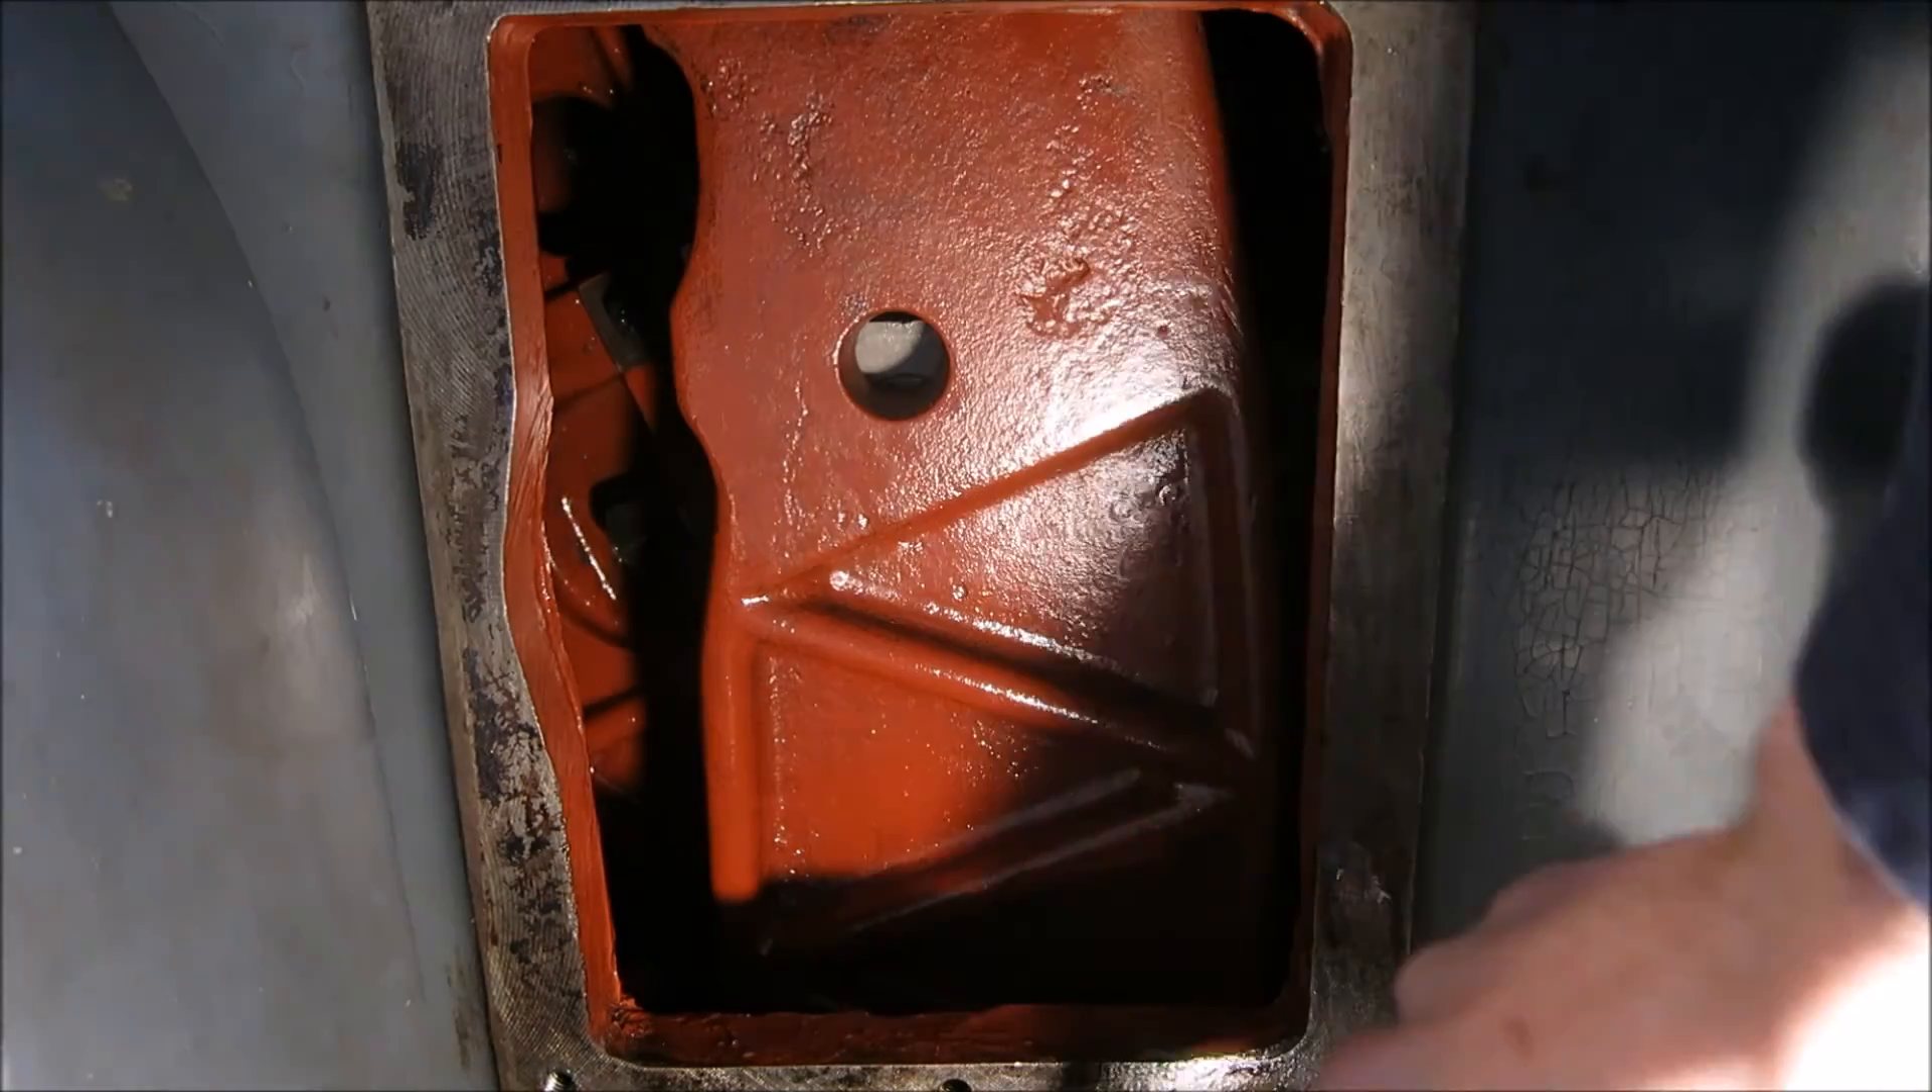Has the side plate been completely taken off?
Yes.